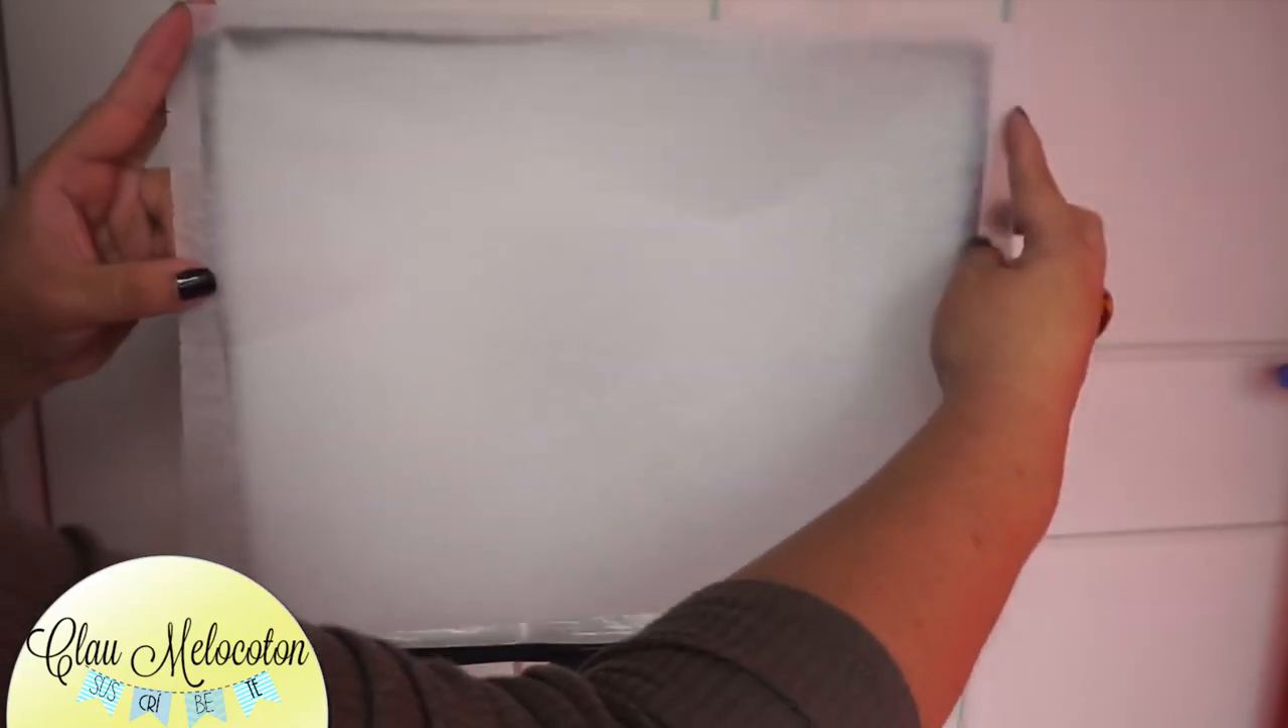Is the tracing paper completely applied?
No.